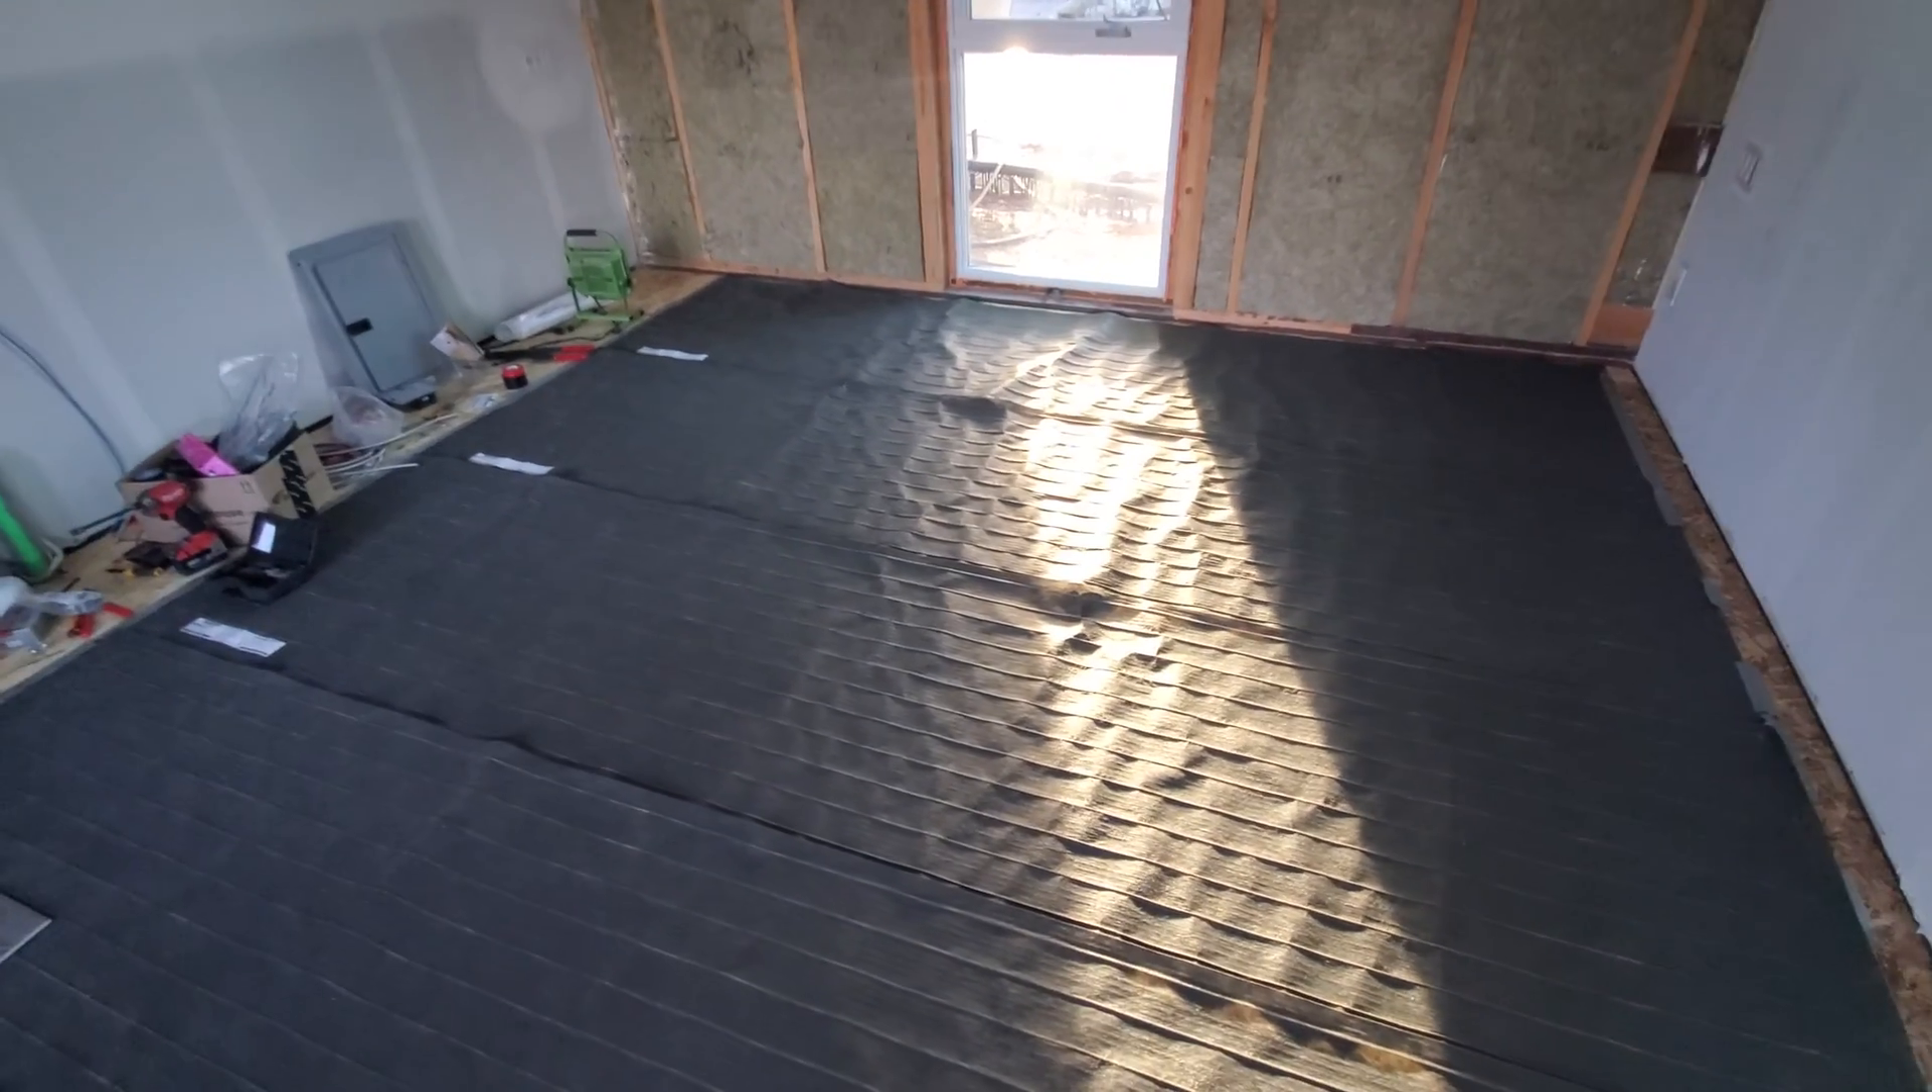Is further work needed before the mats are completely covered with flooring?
Yes.